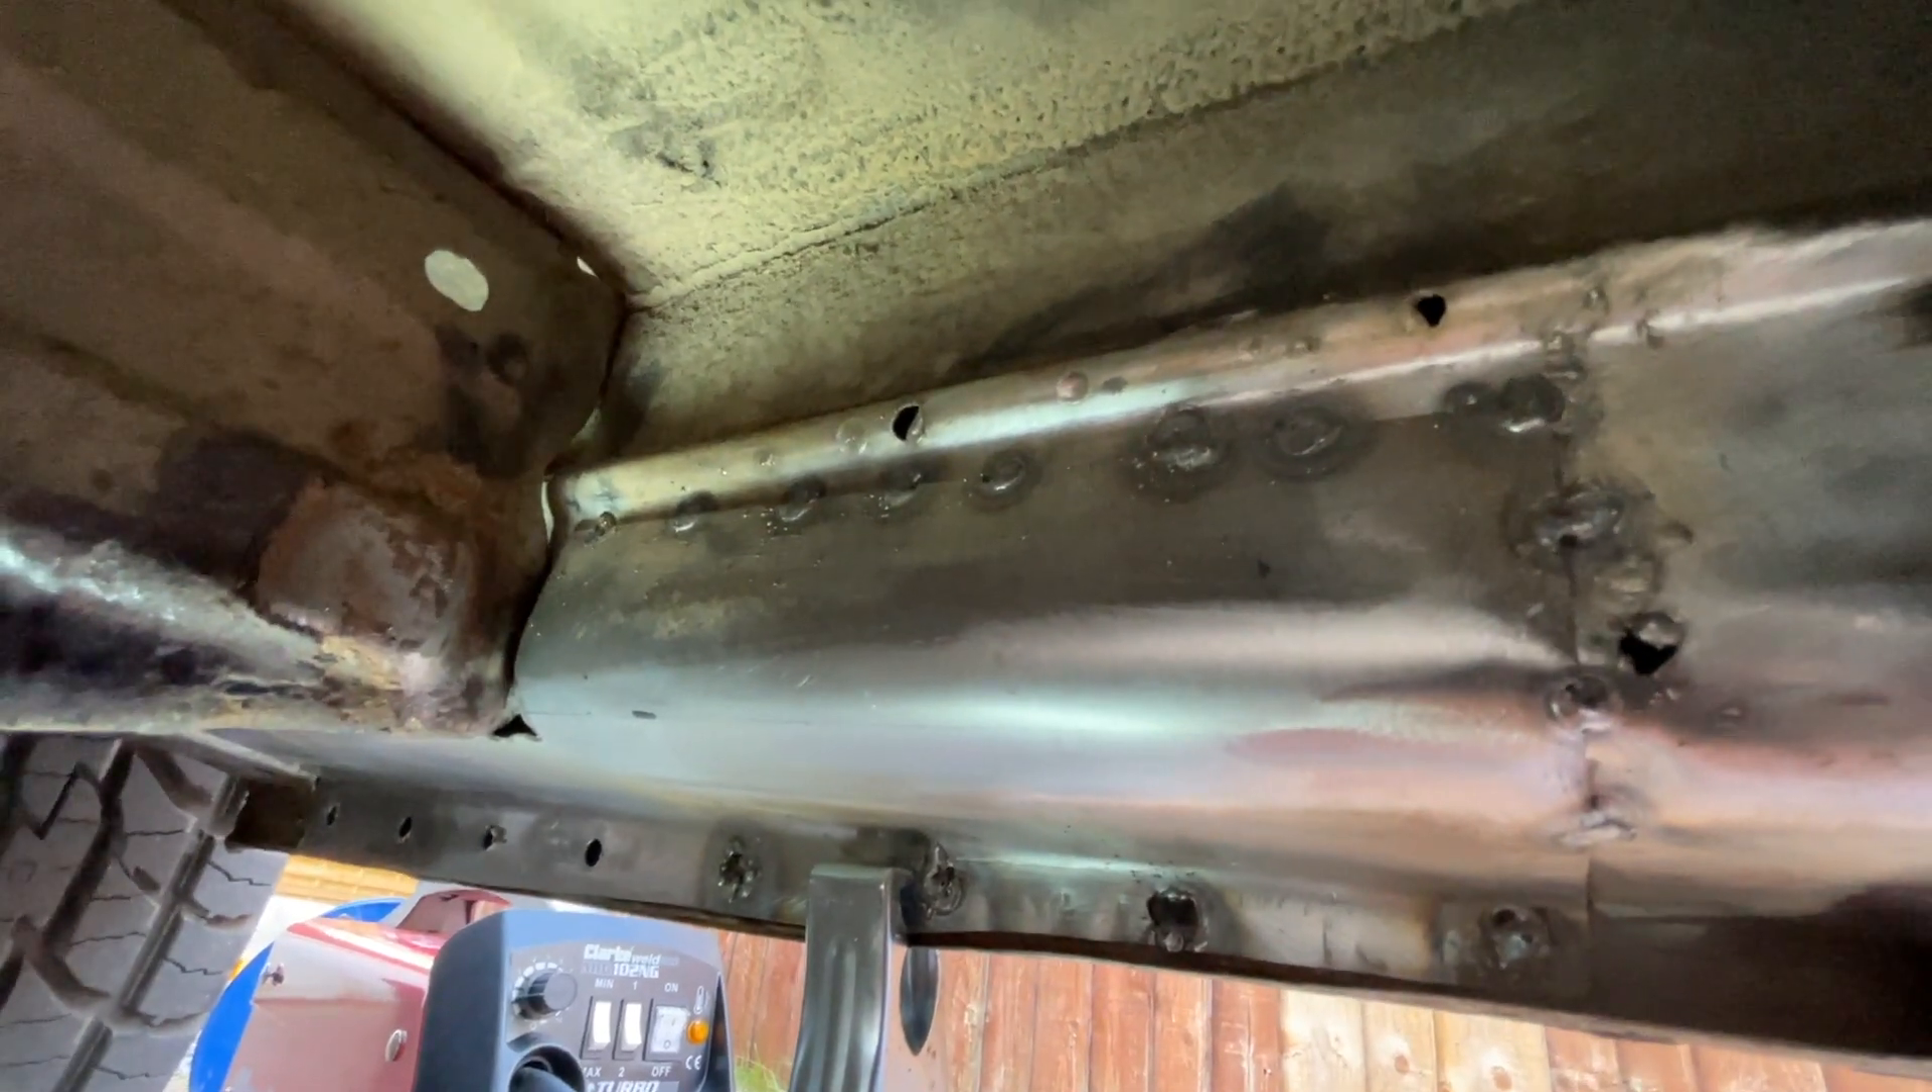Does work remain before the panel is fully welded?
Yes.